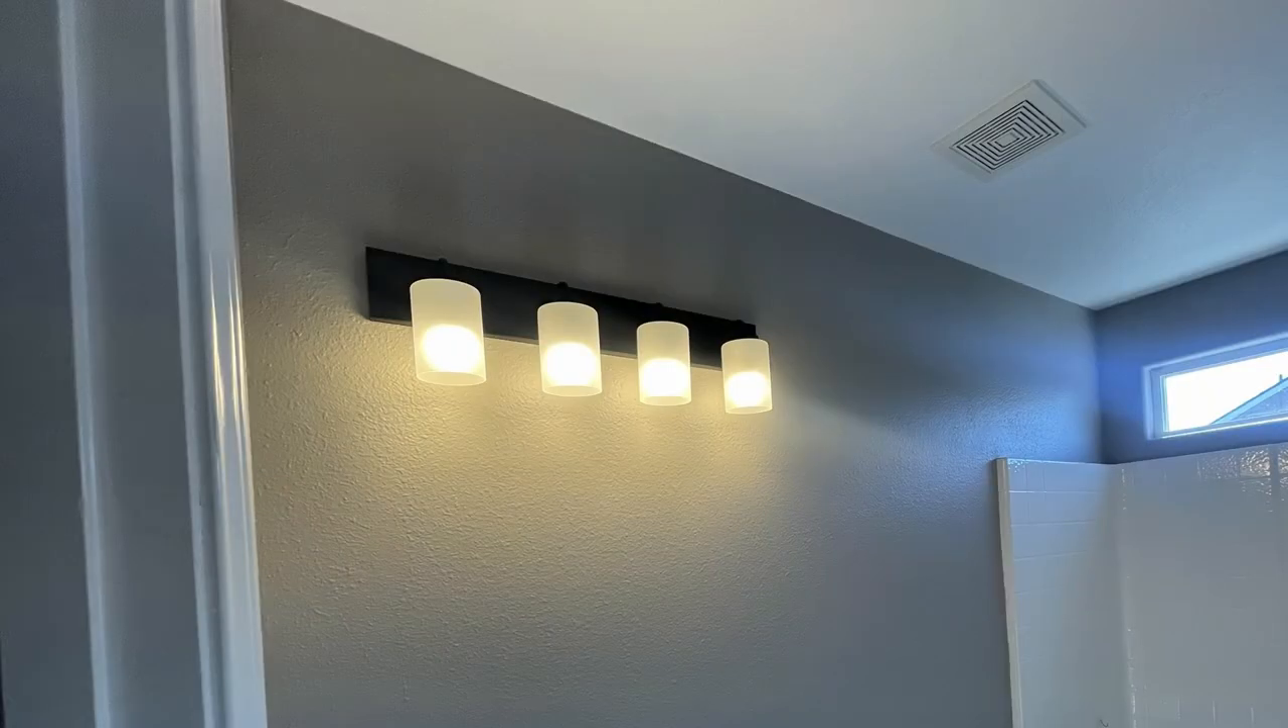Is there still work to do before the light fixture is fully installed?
No.